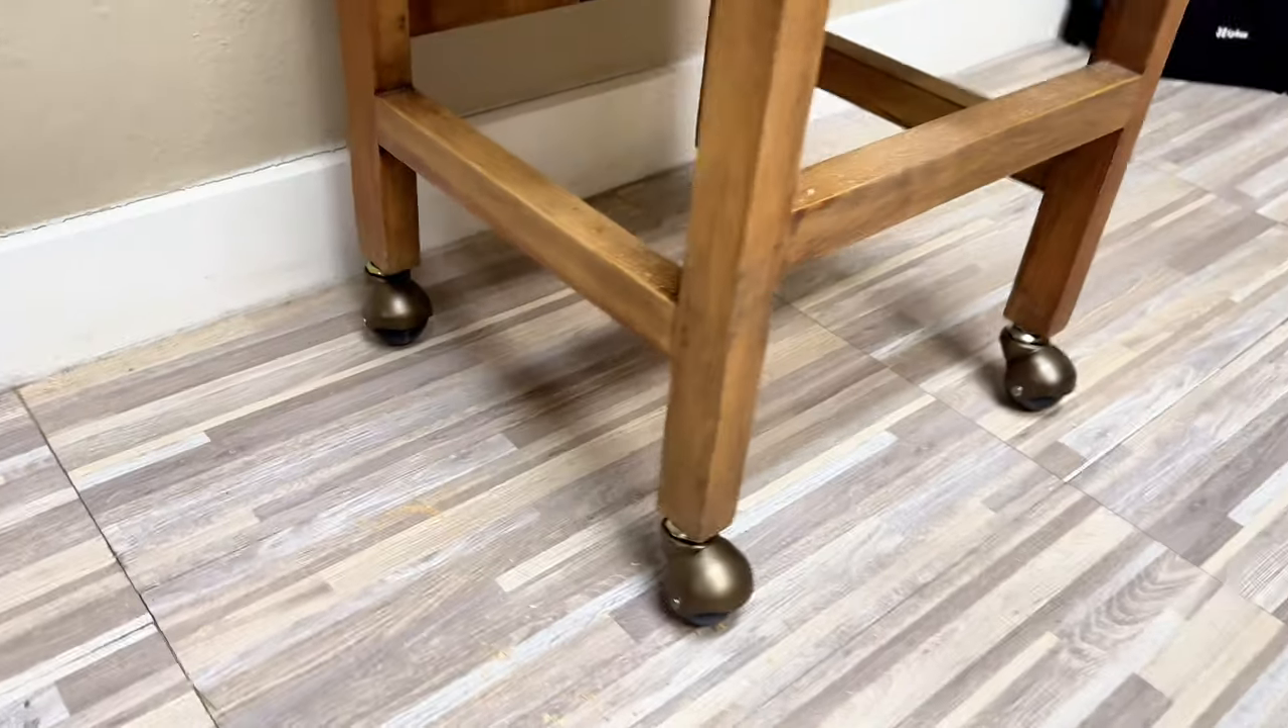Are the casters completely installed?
Yes.